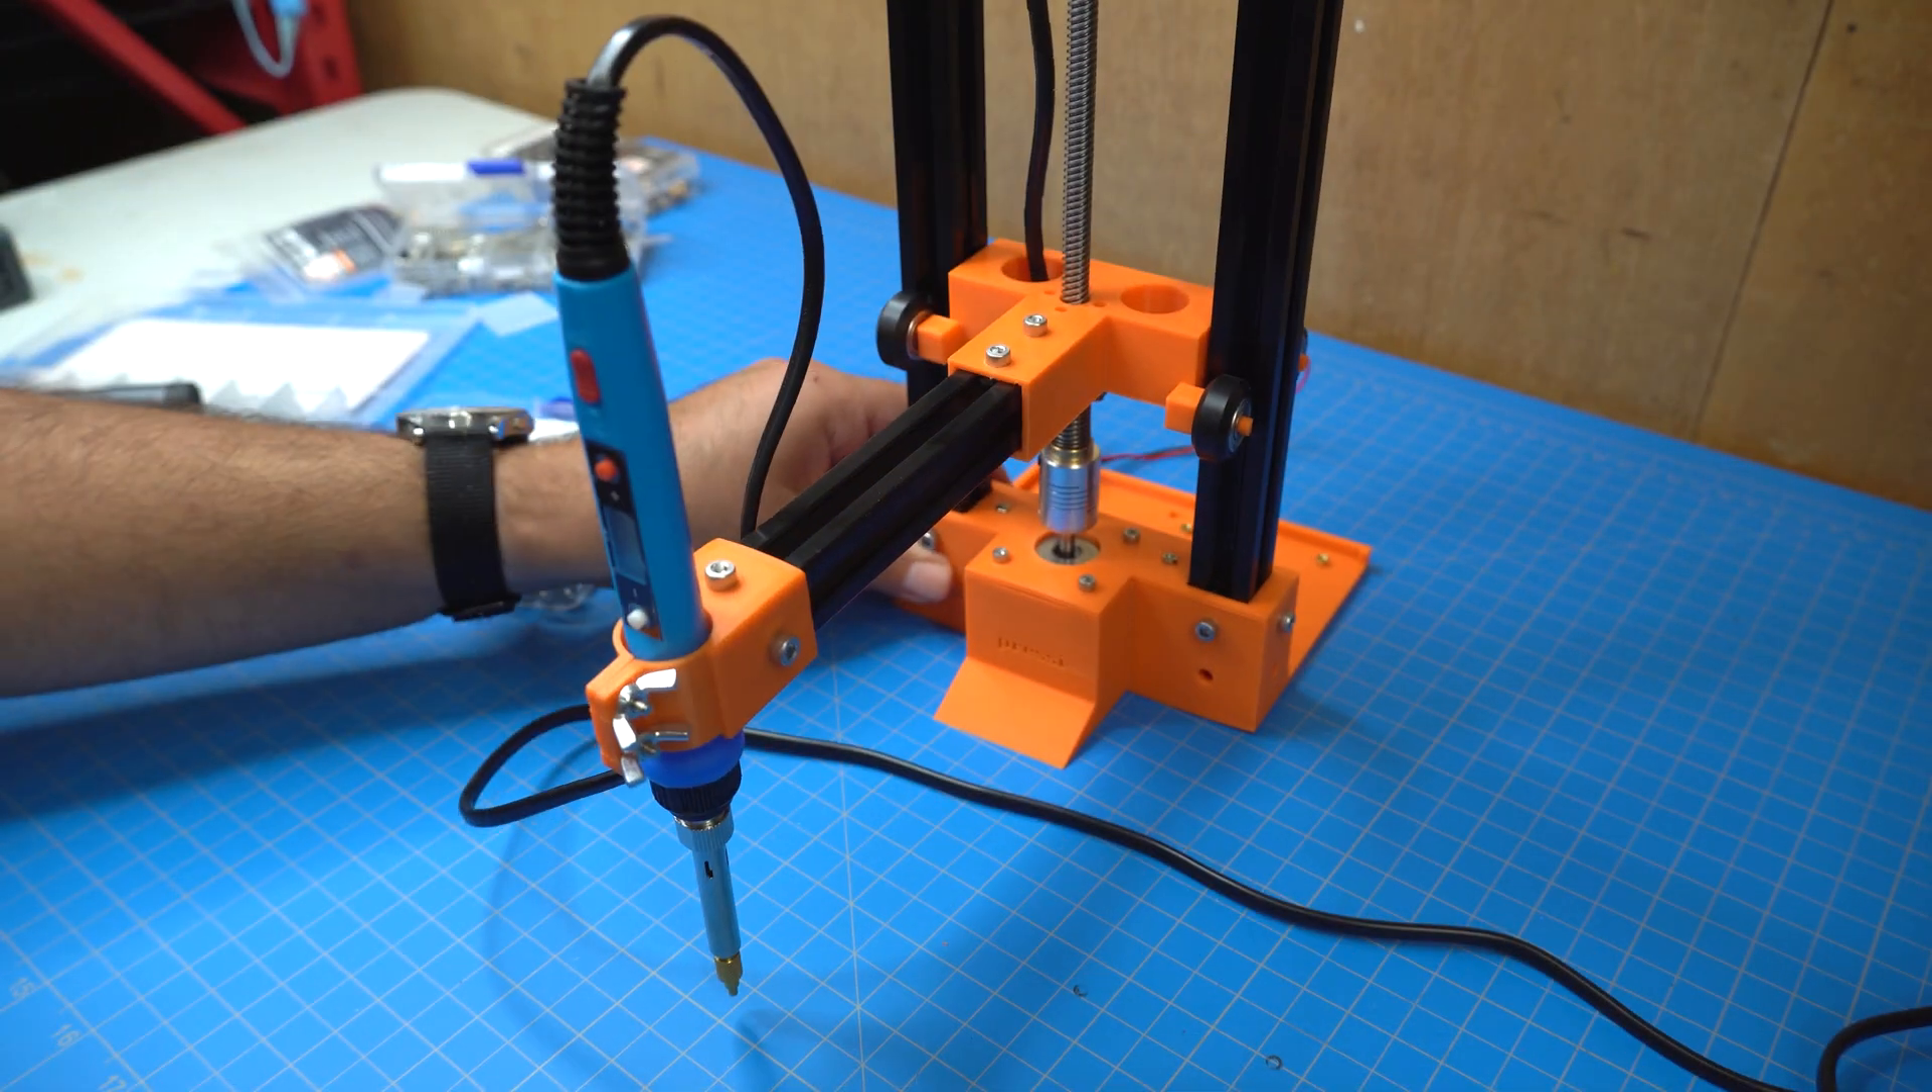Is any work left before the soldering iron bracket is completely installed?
No.